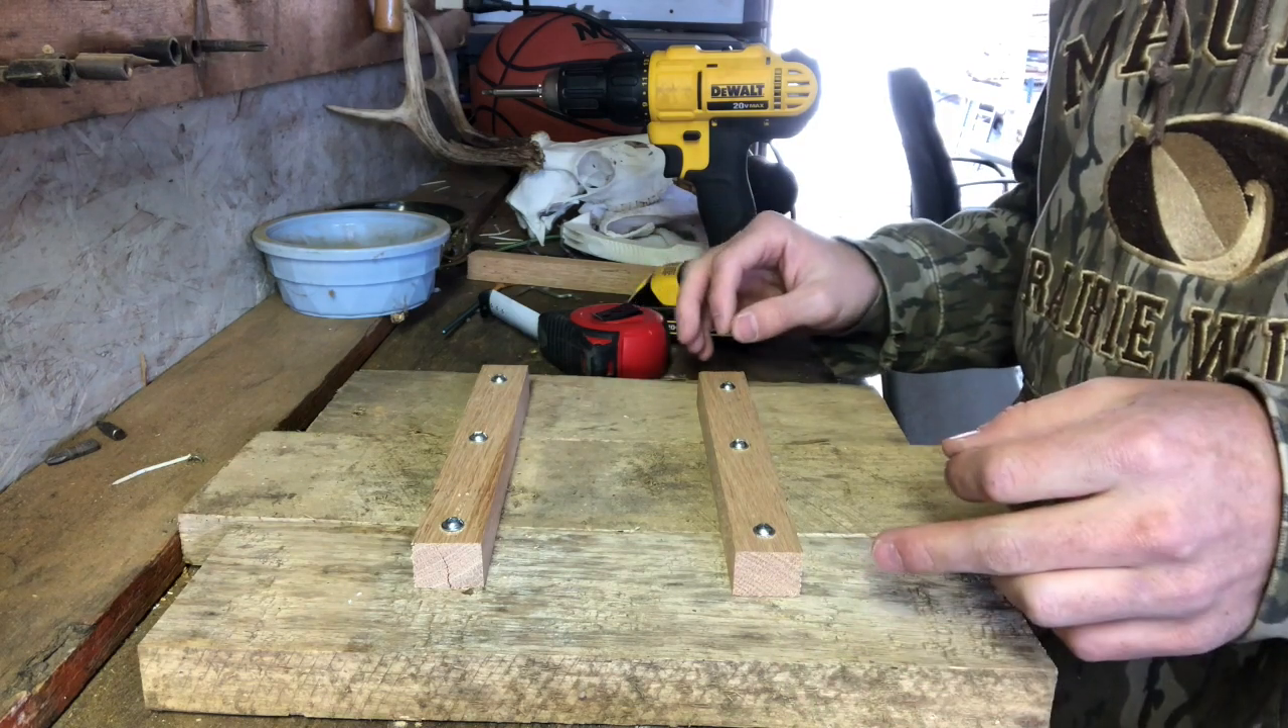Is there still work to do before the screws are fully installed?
No.